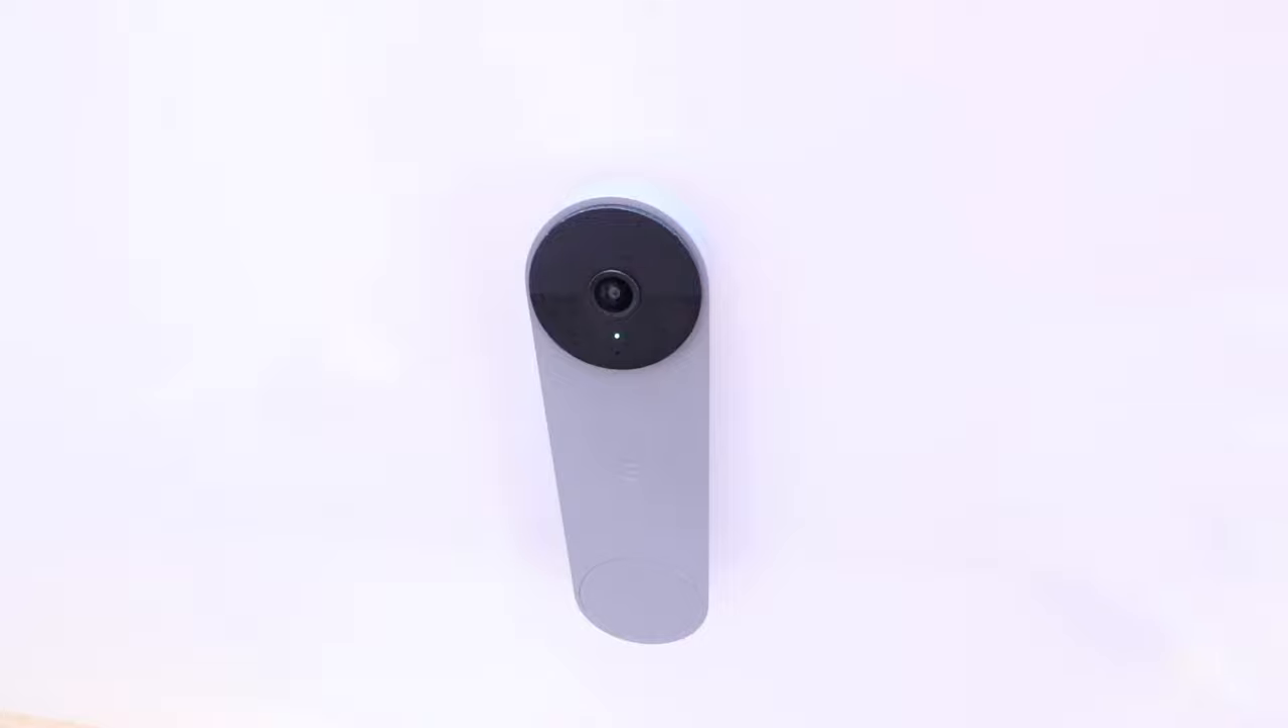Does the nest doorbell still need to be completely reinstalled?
No.